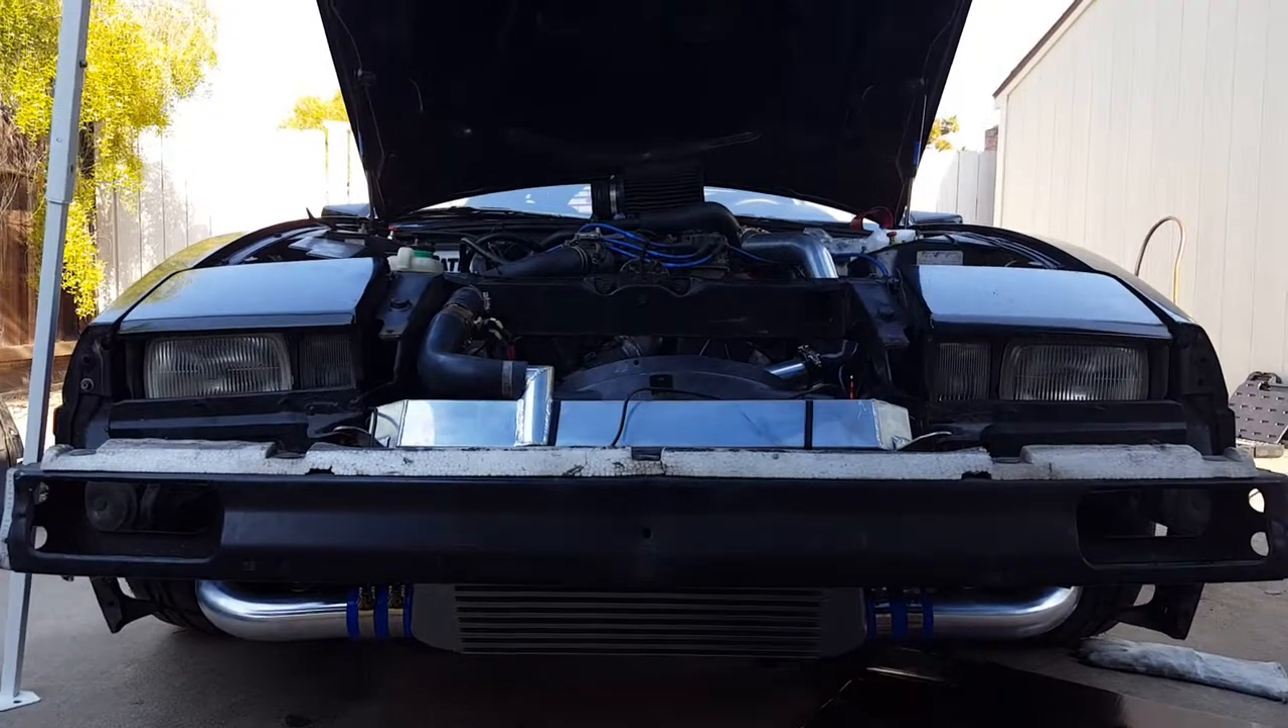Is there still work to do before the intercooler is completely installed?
No.